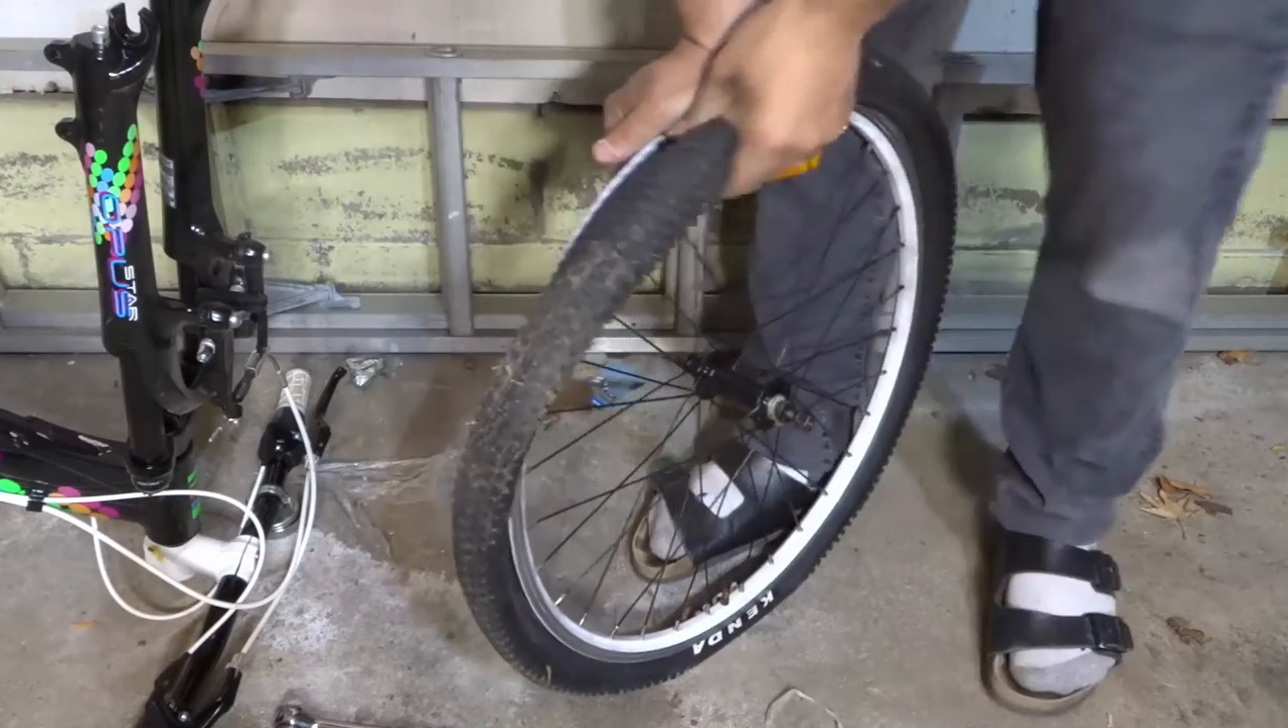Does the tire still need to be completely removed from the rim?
Yes.